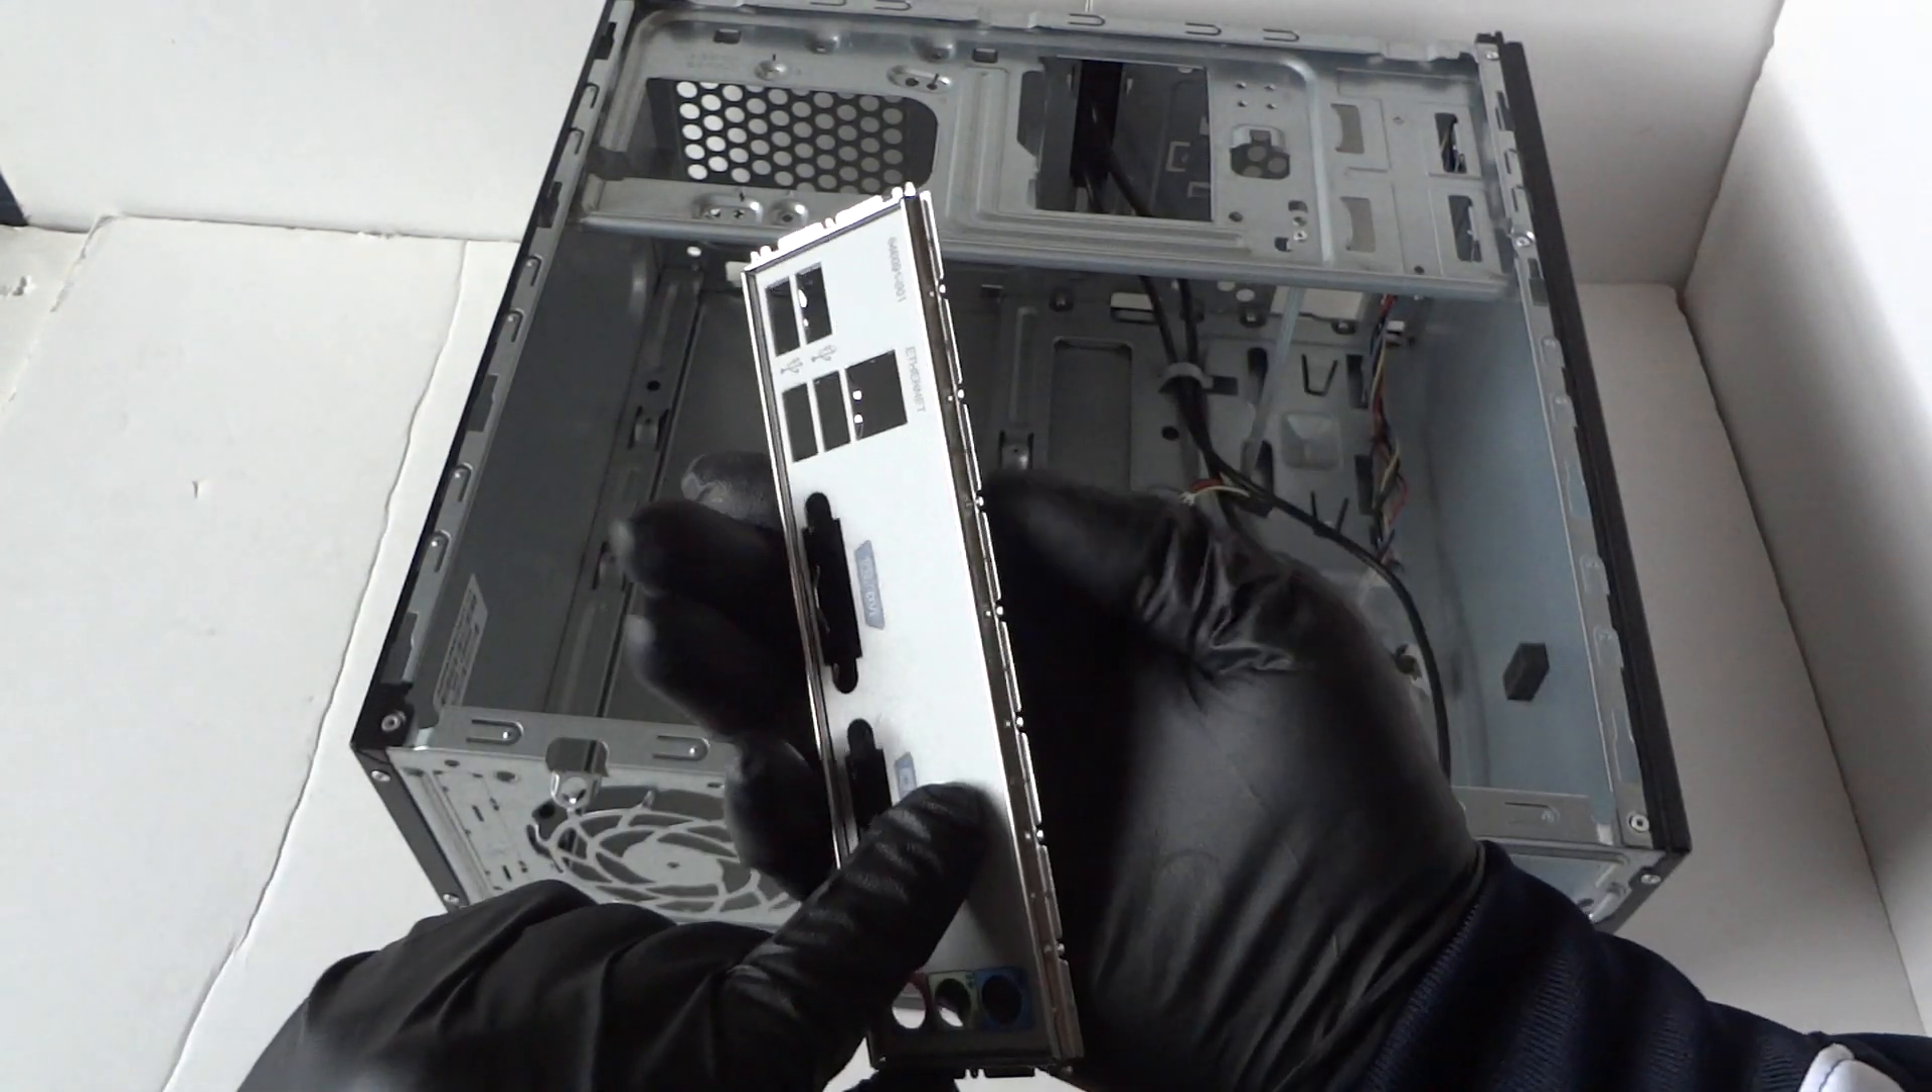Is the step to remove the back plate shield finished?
Yes.